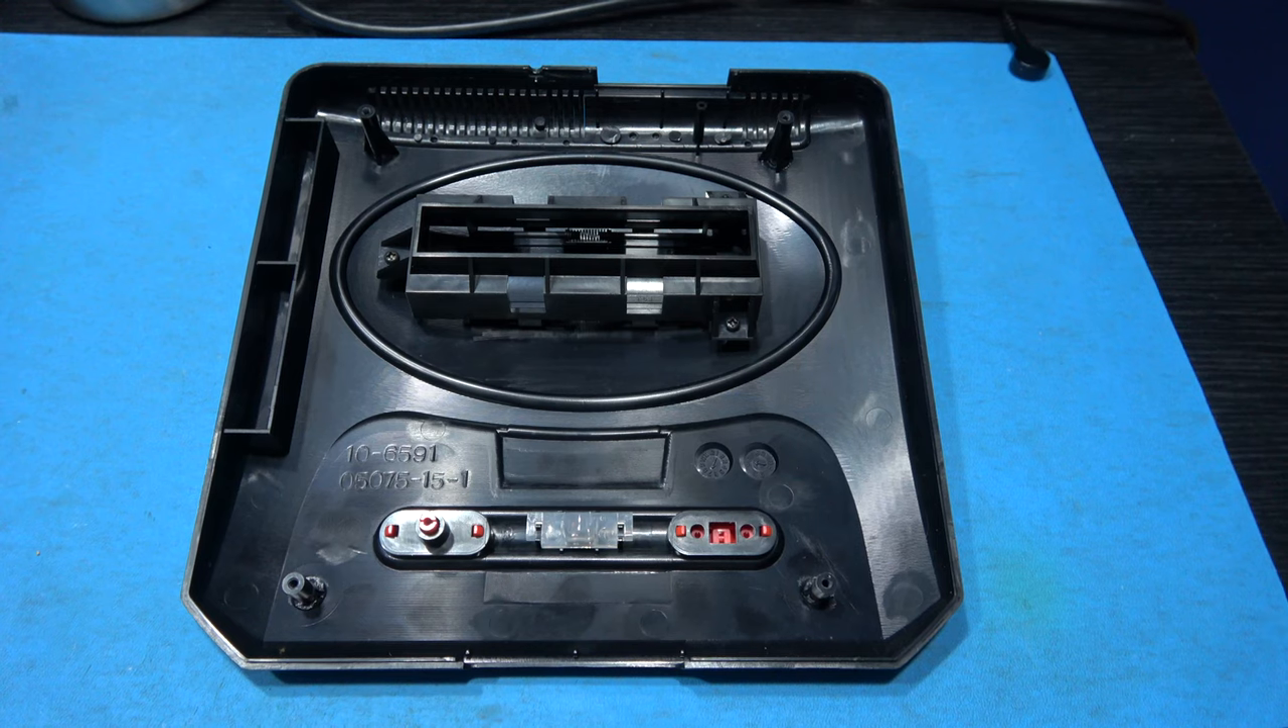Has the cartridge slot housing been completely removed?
No.